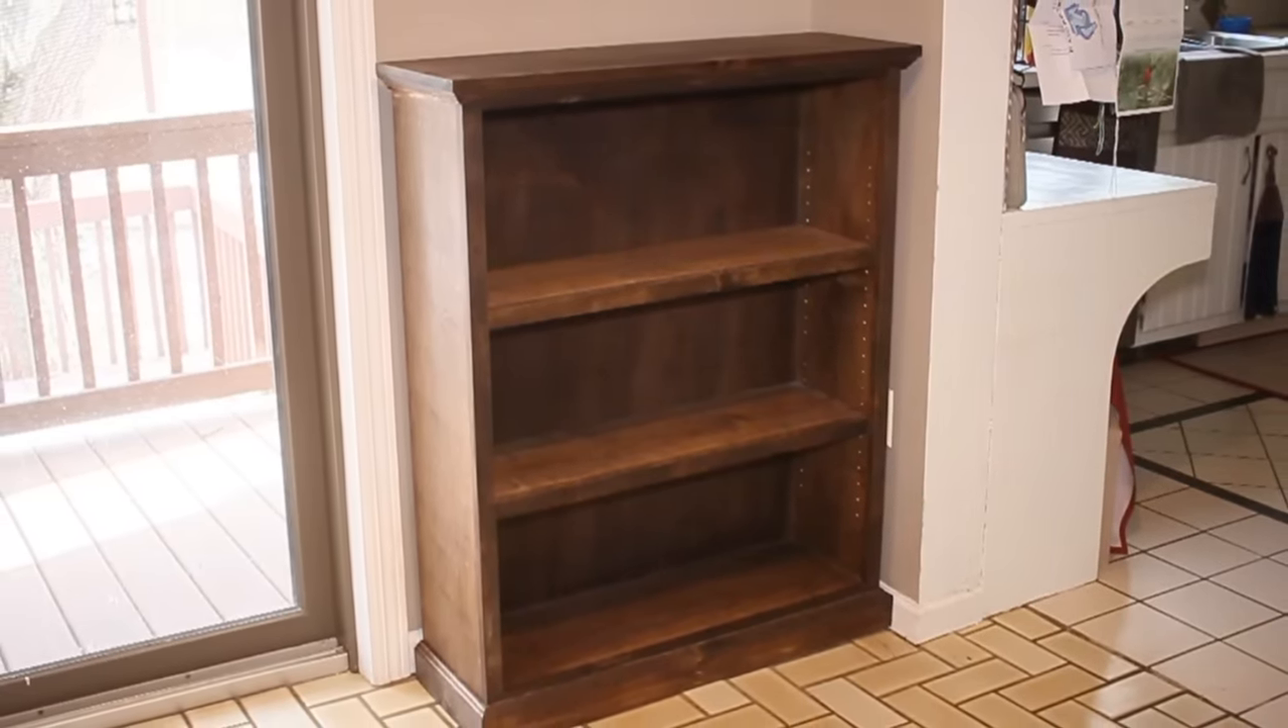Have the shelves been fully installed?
Yes.